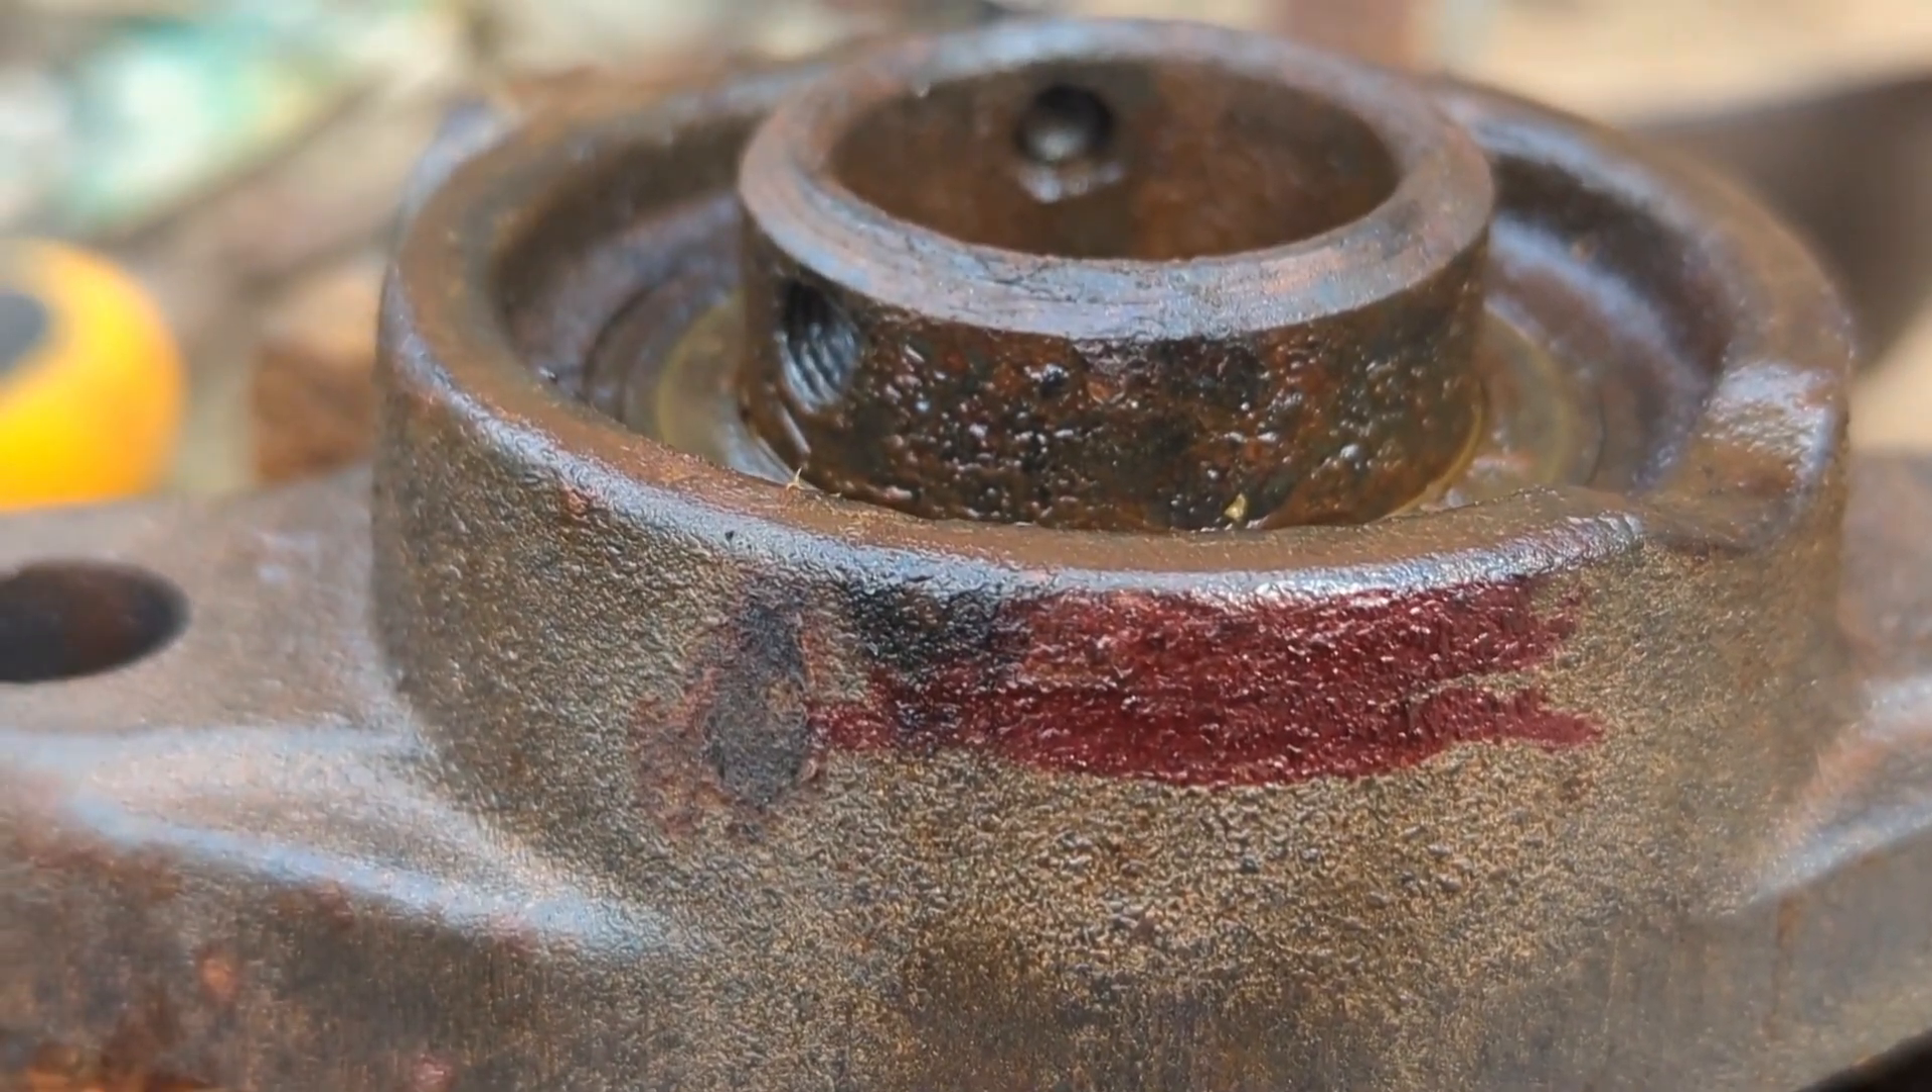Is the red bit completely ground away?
No.